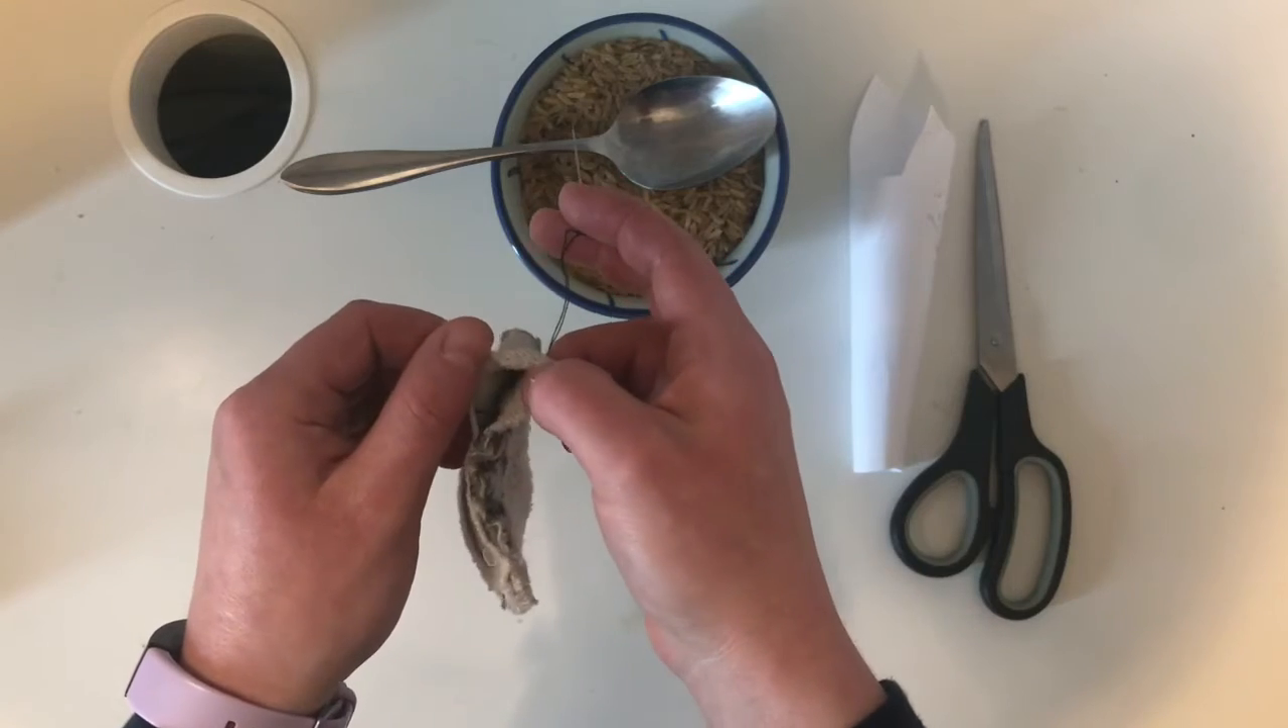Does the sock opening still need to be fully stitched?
Yes.